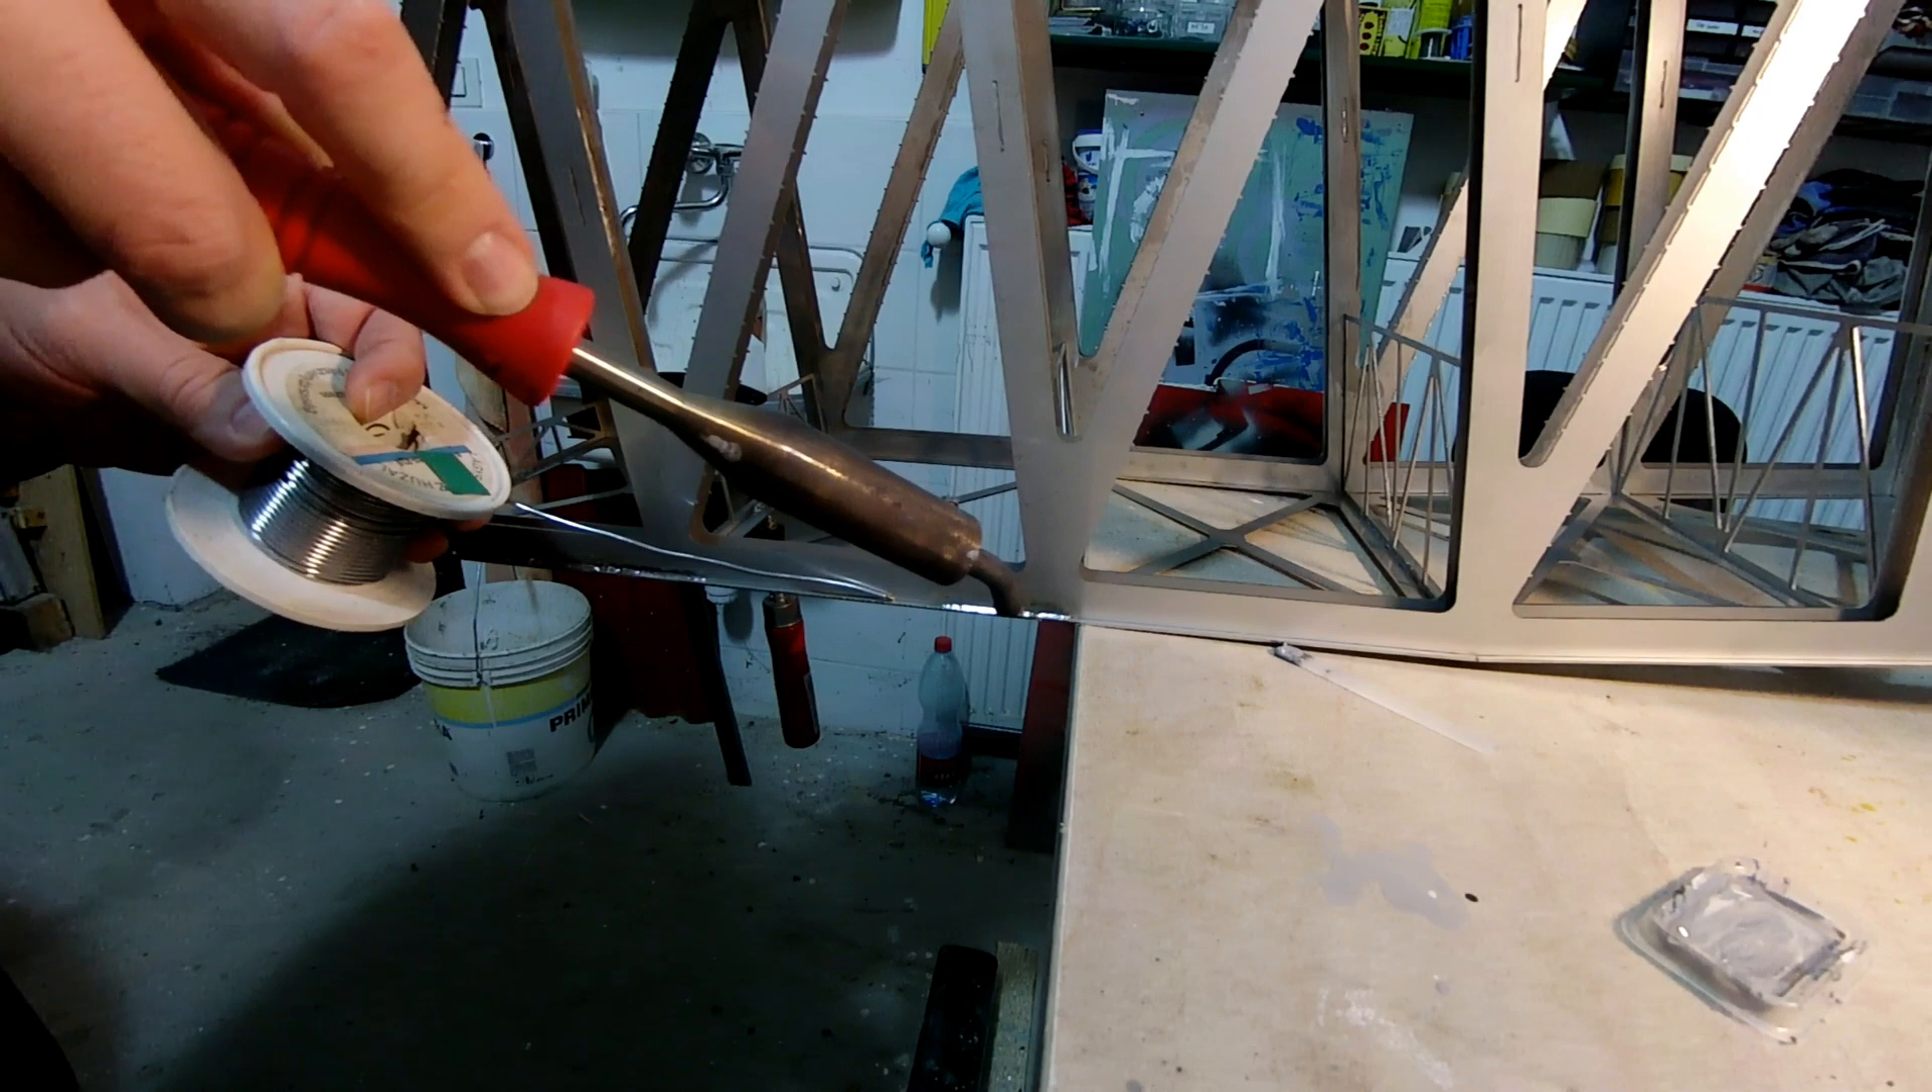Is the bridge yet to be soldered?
Yes.